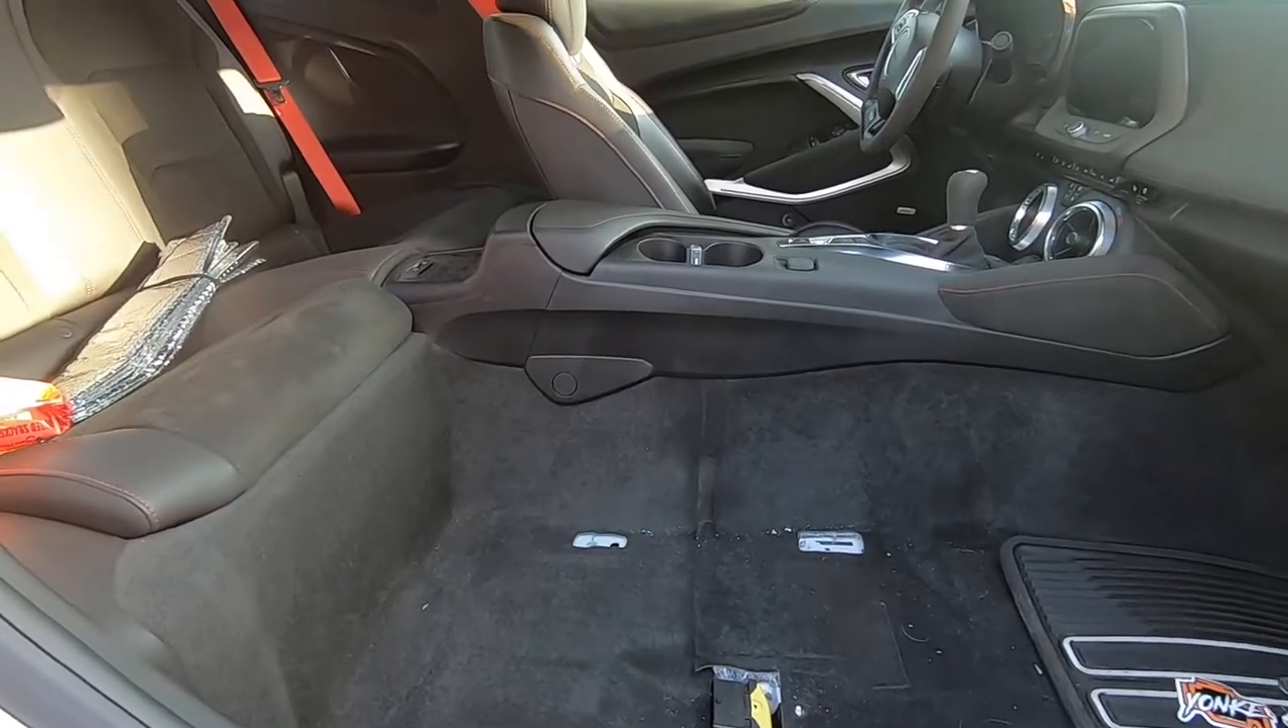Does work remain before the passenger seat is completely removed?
No.